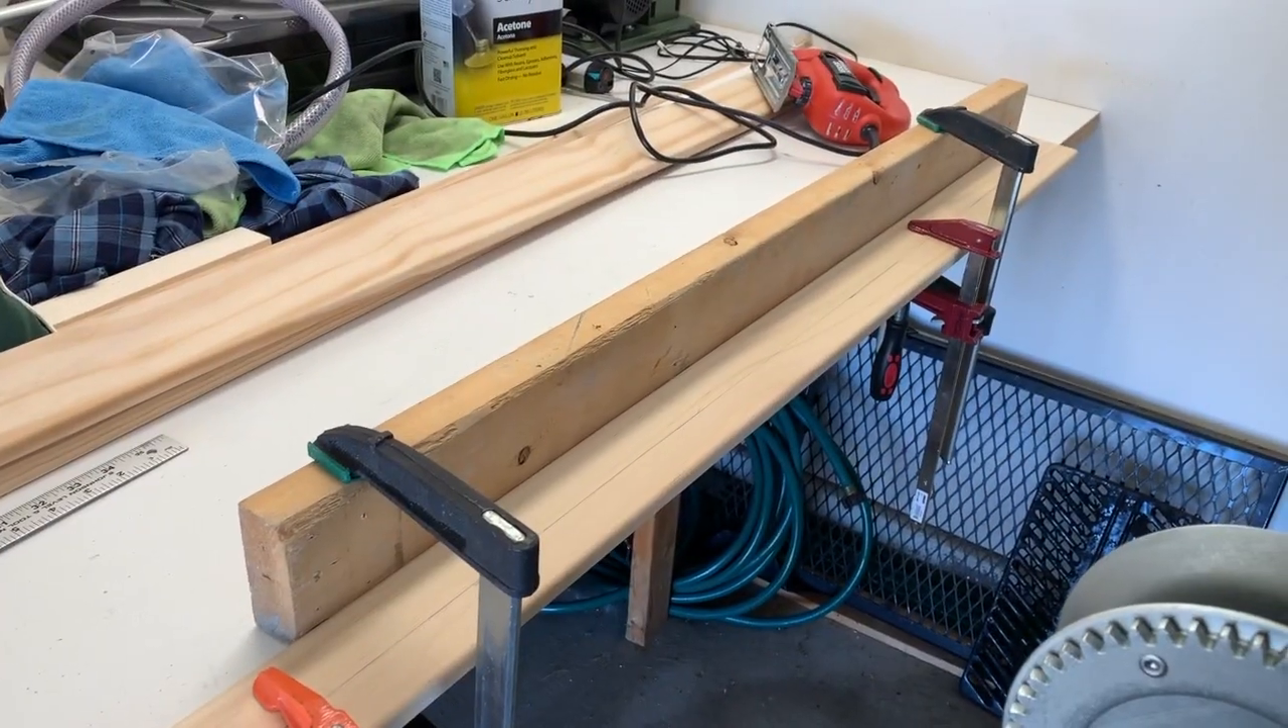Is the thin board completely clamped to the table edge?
Yes.